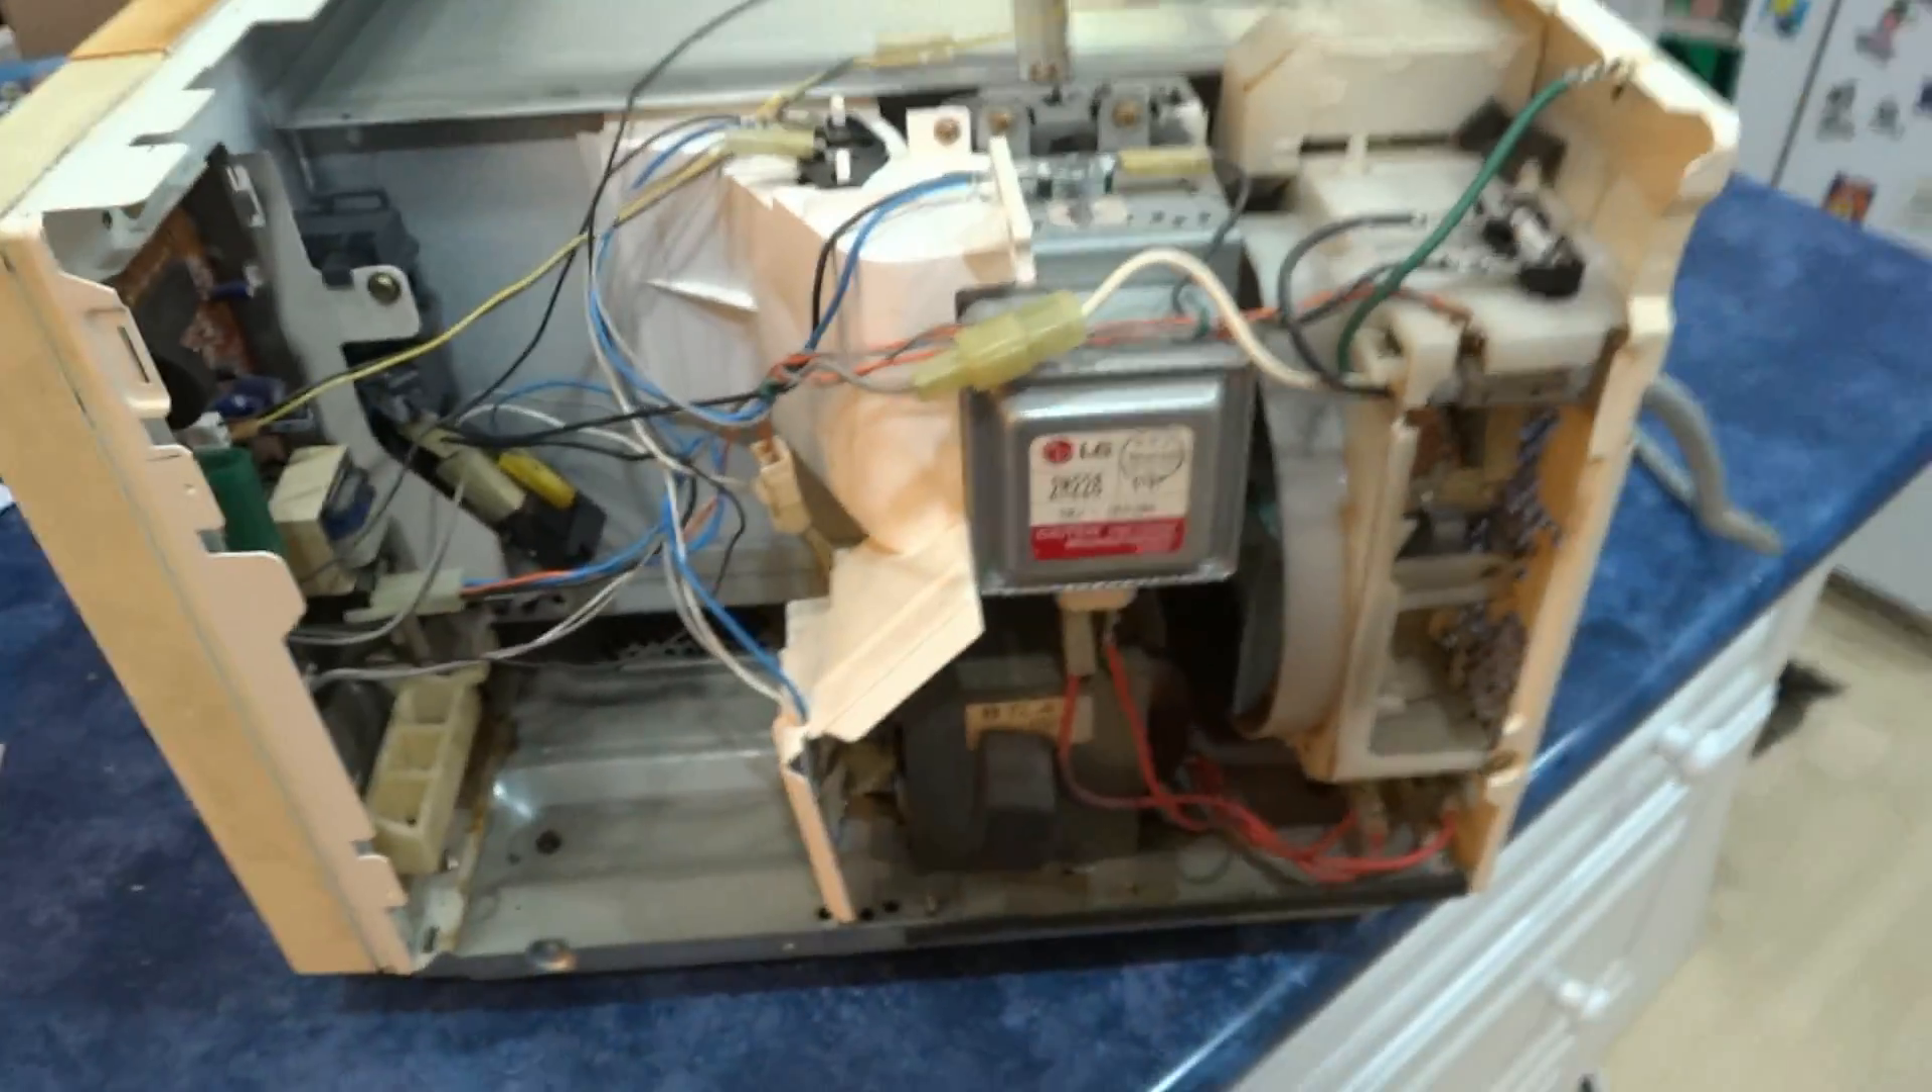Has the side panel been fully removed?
Yes.